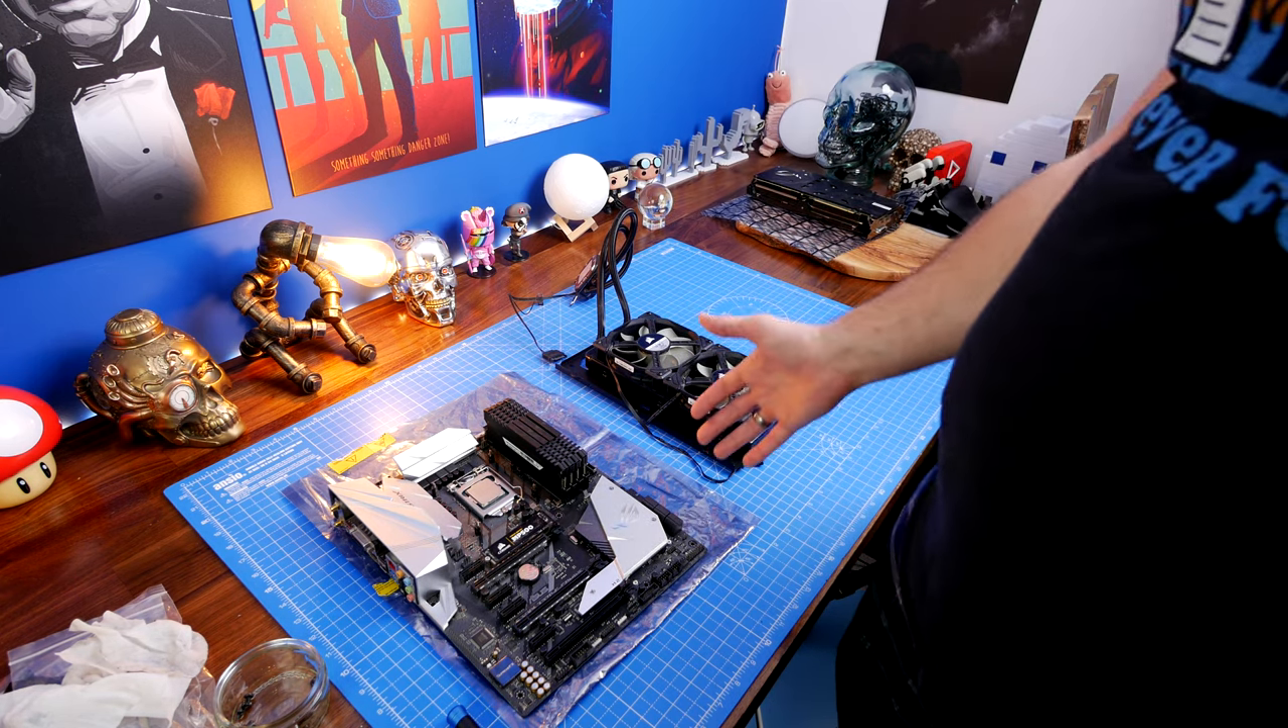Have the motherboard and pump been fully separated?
Yes.